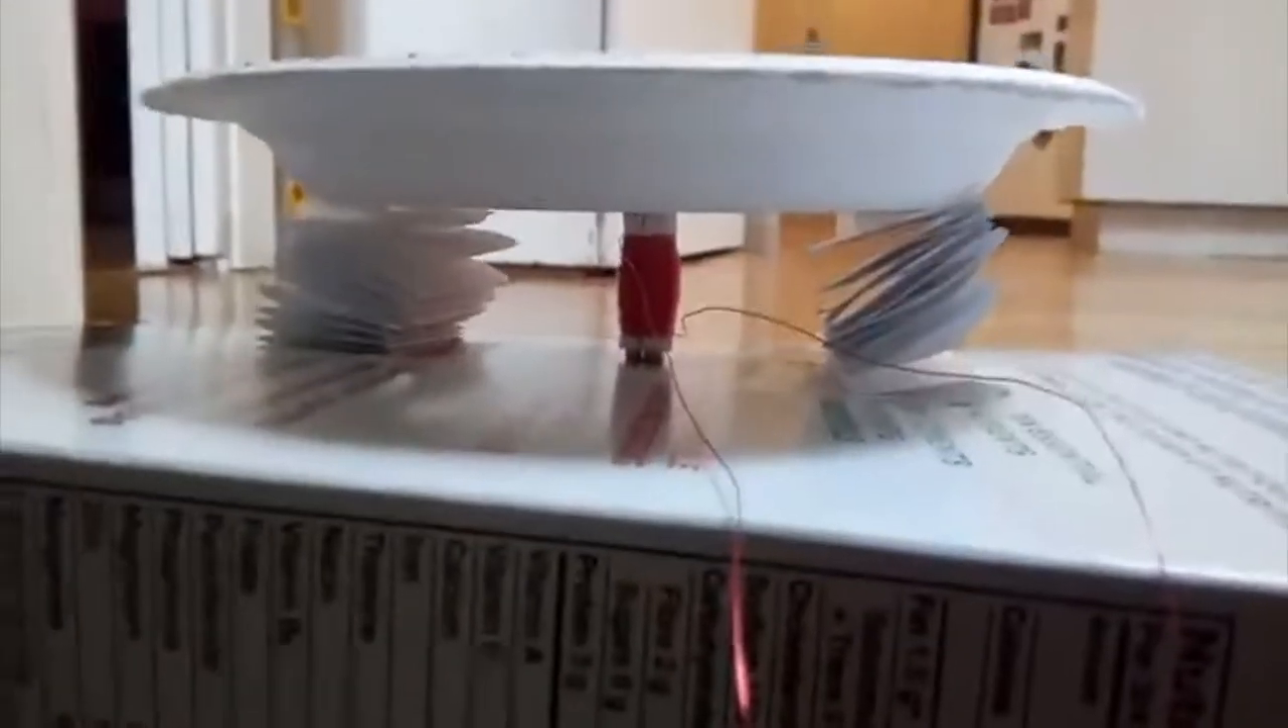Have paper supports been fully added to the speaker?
Yes.